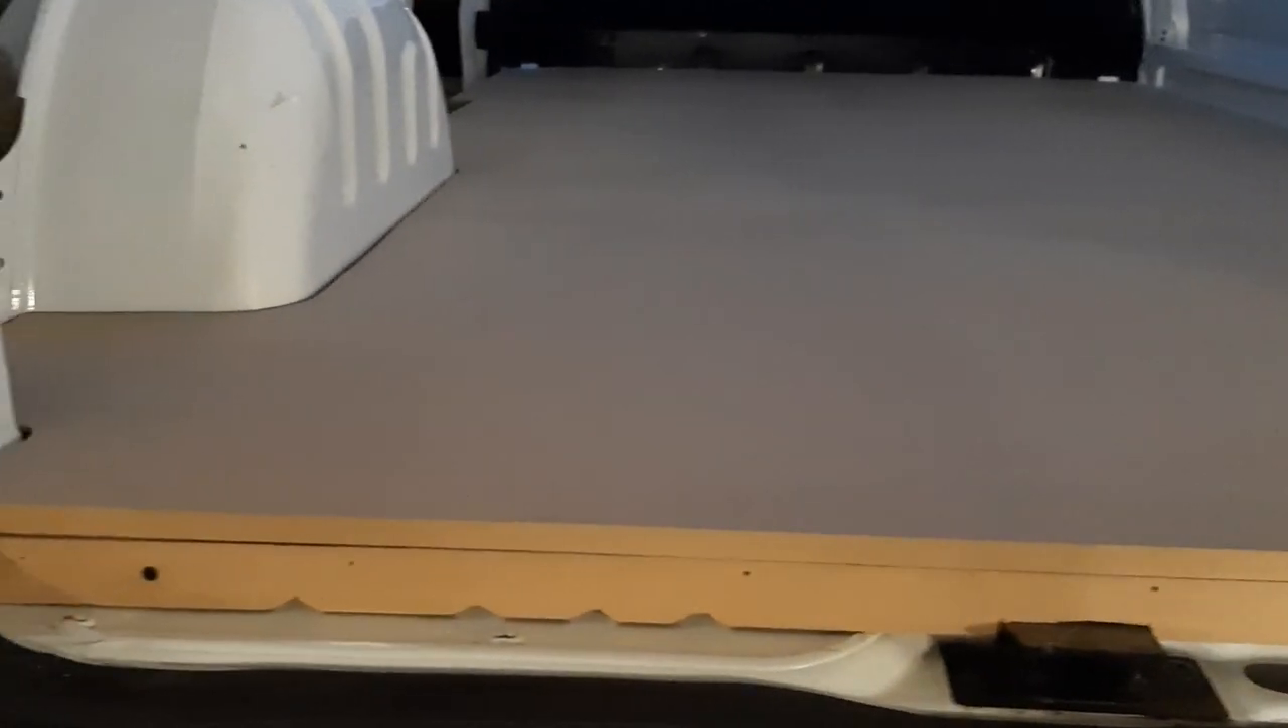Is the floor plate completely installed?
Yes.